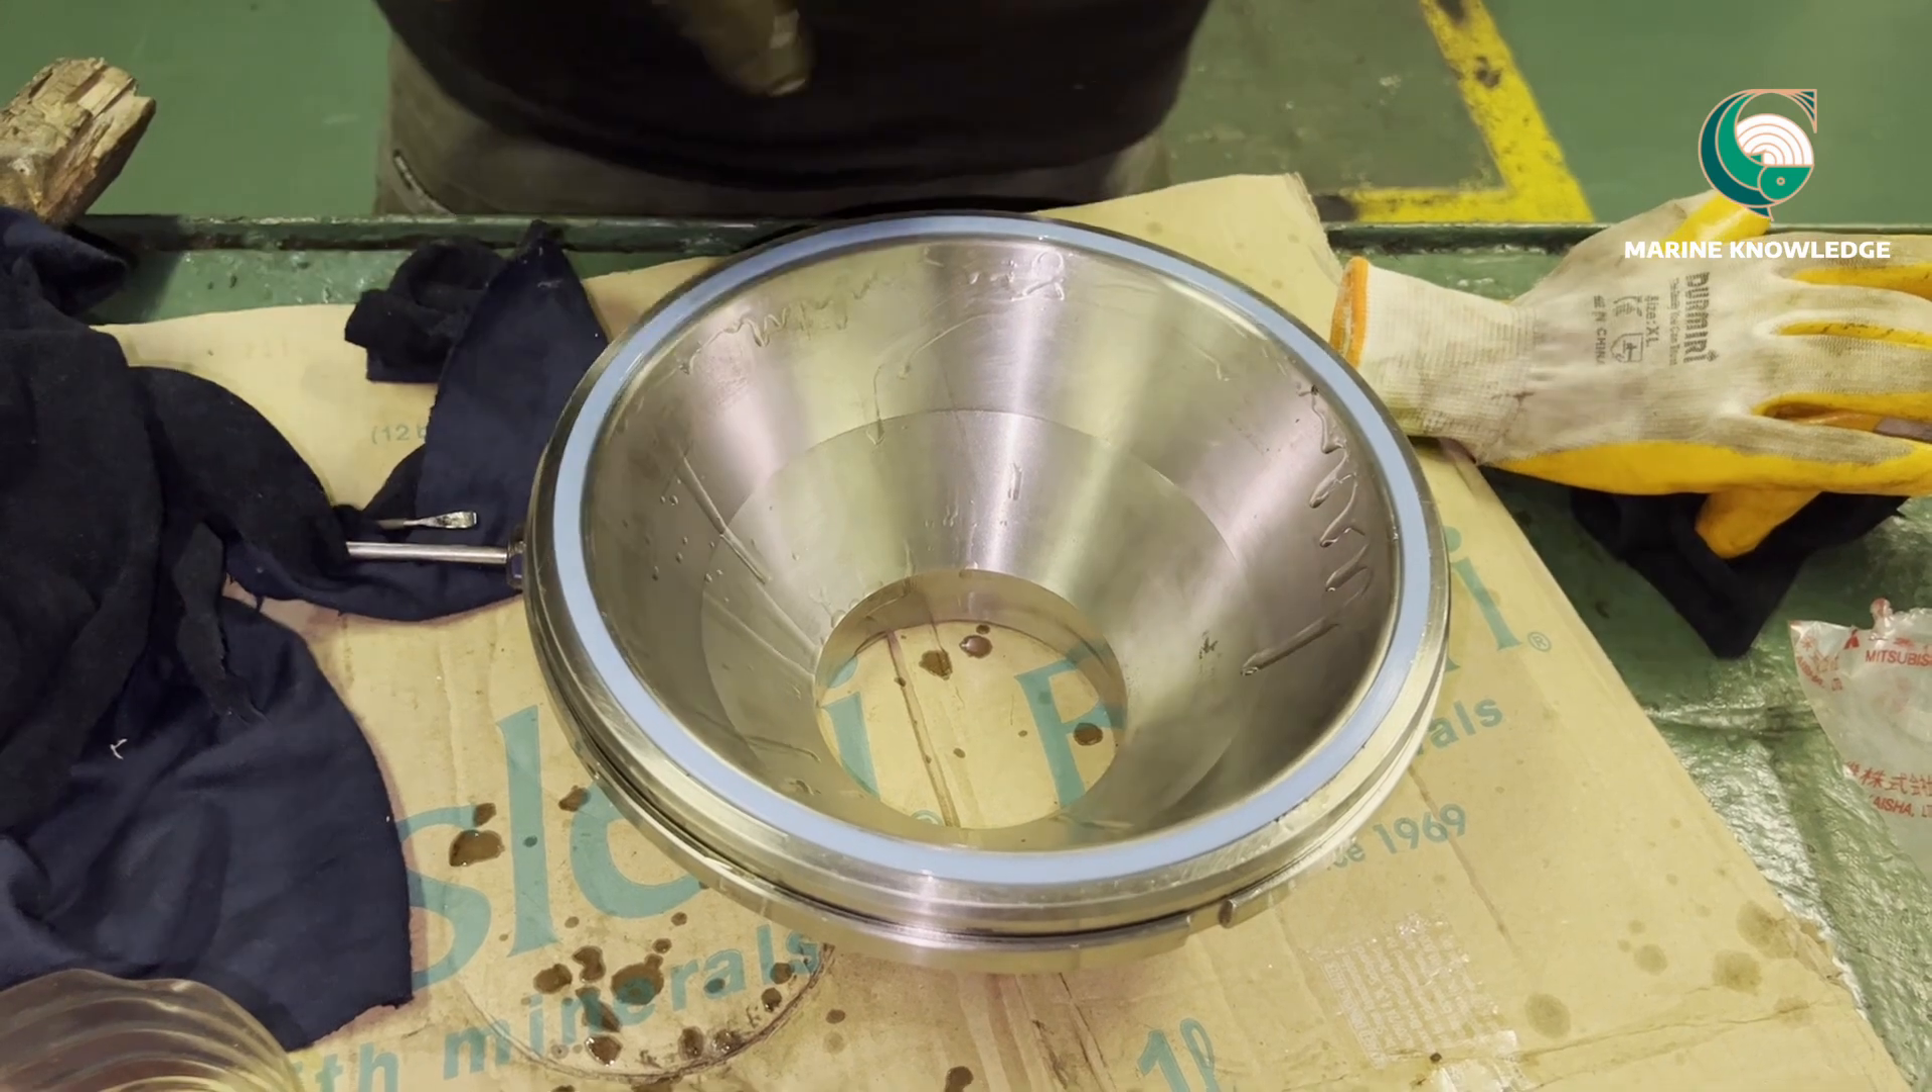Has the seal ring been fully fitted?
Yes.